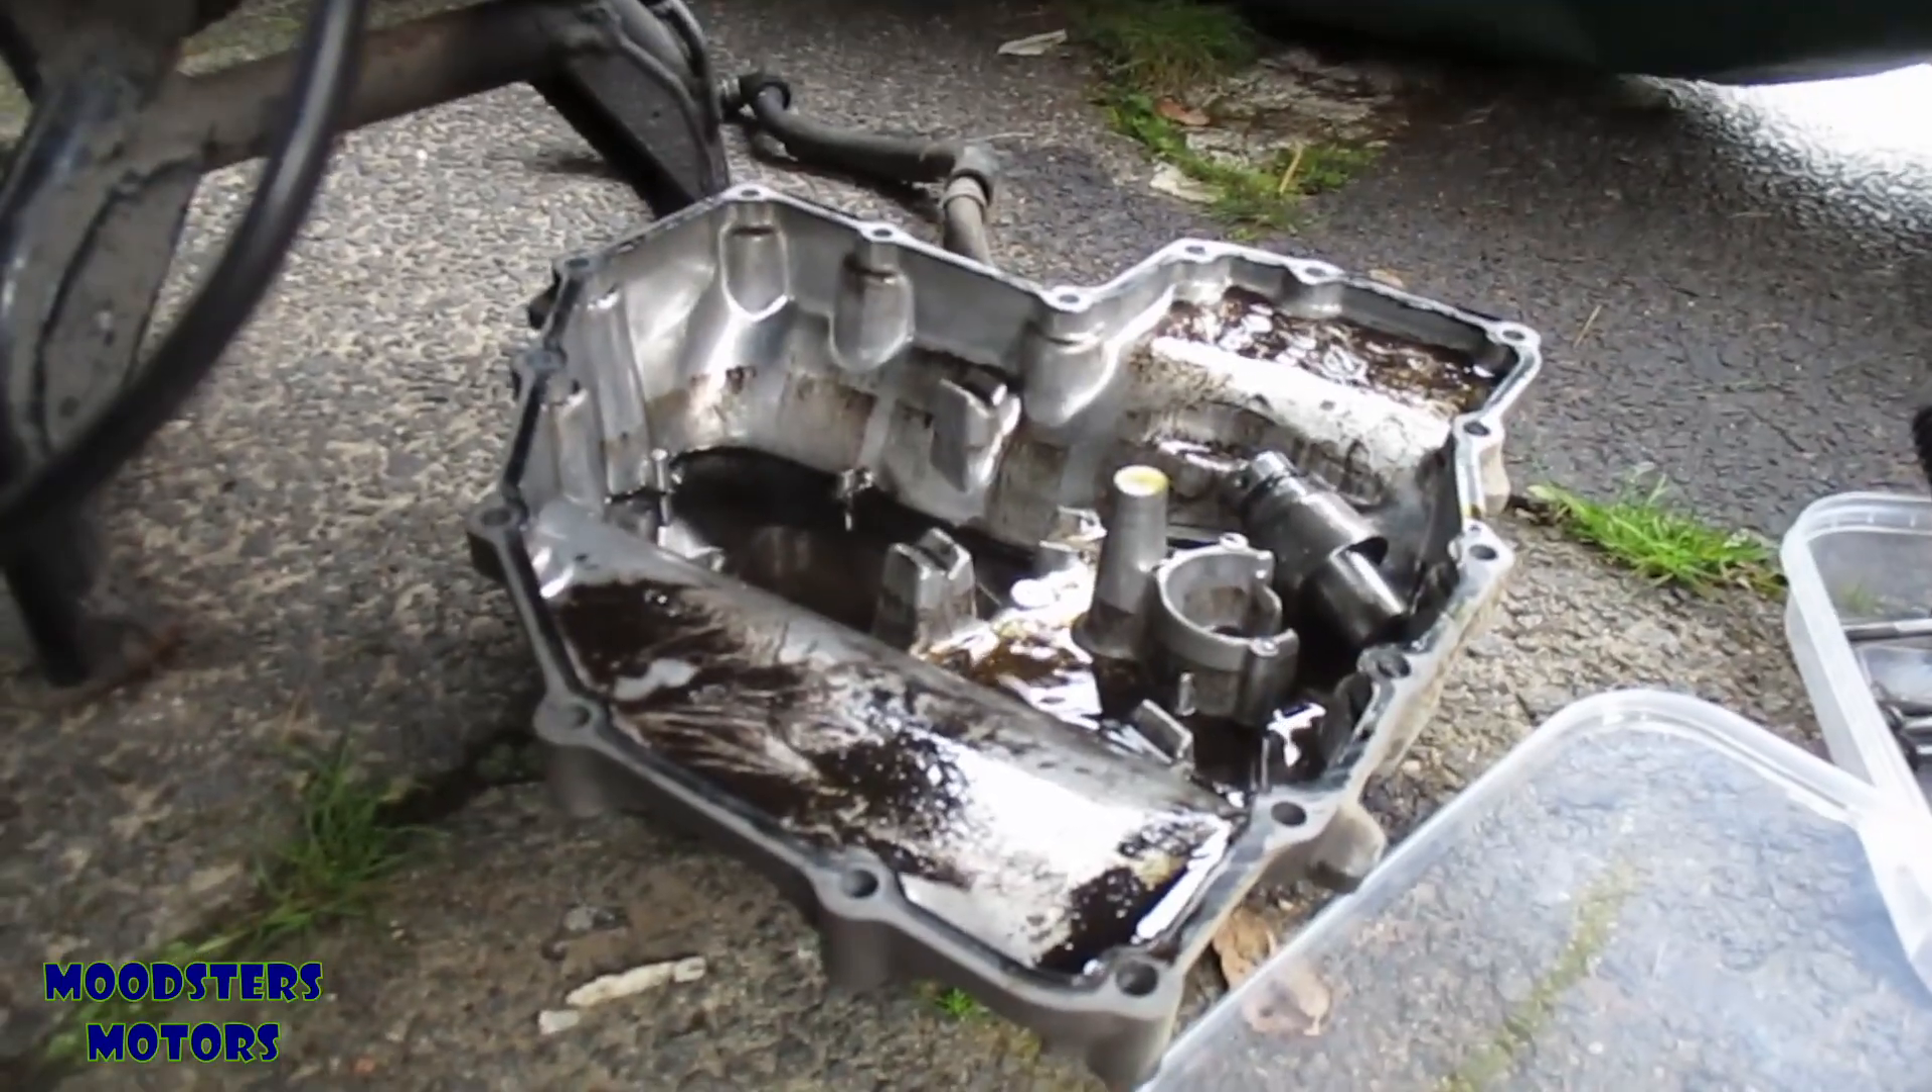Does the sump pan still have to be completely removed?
No.